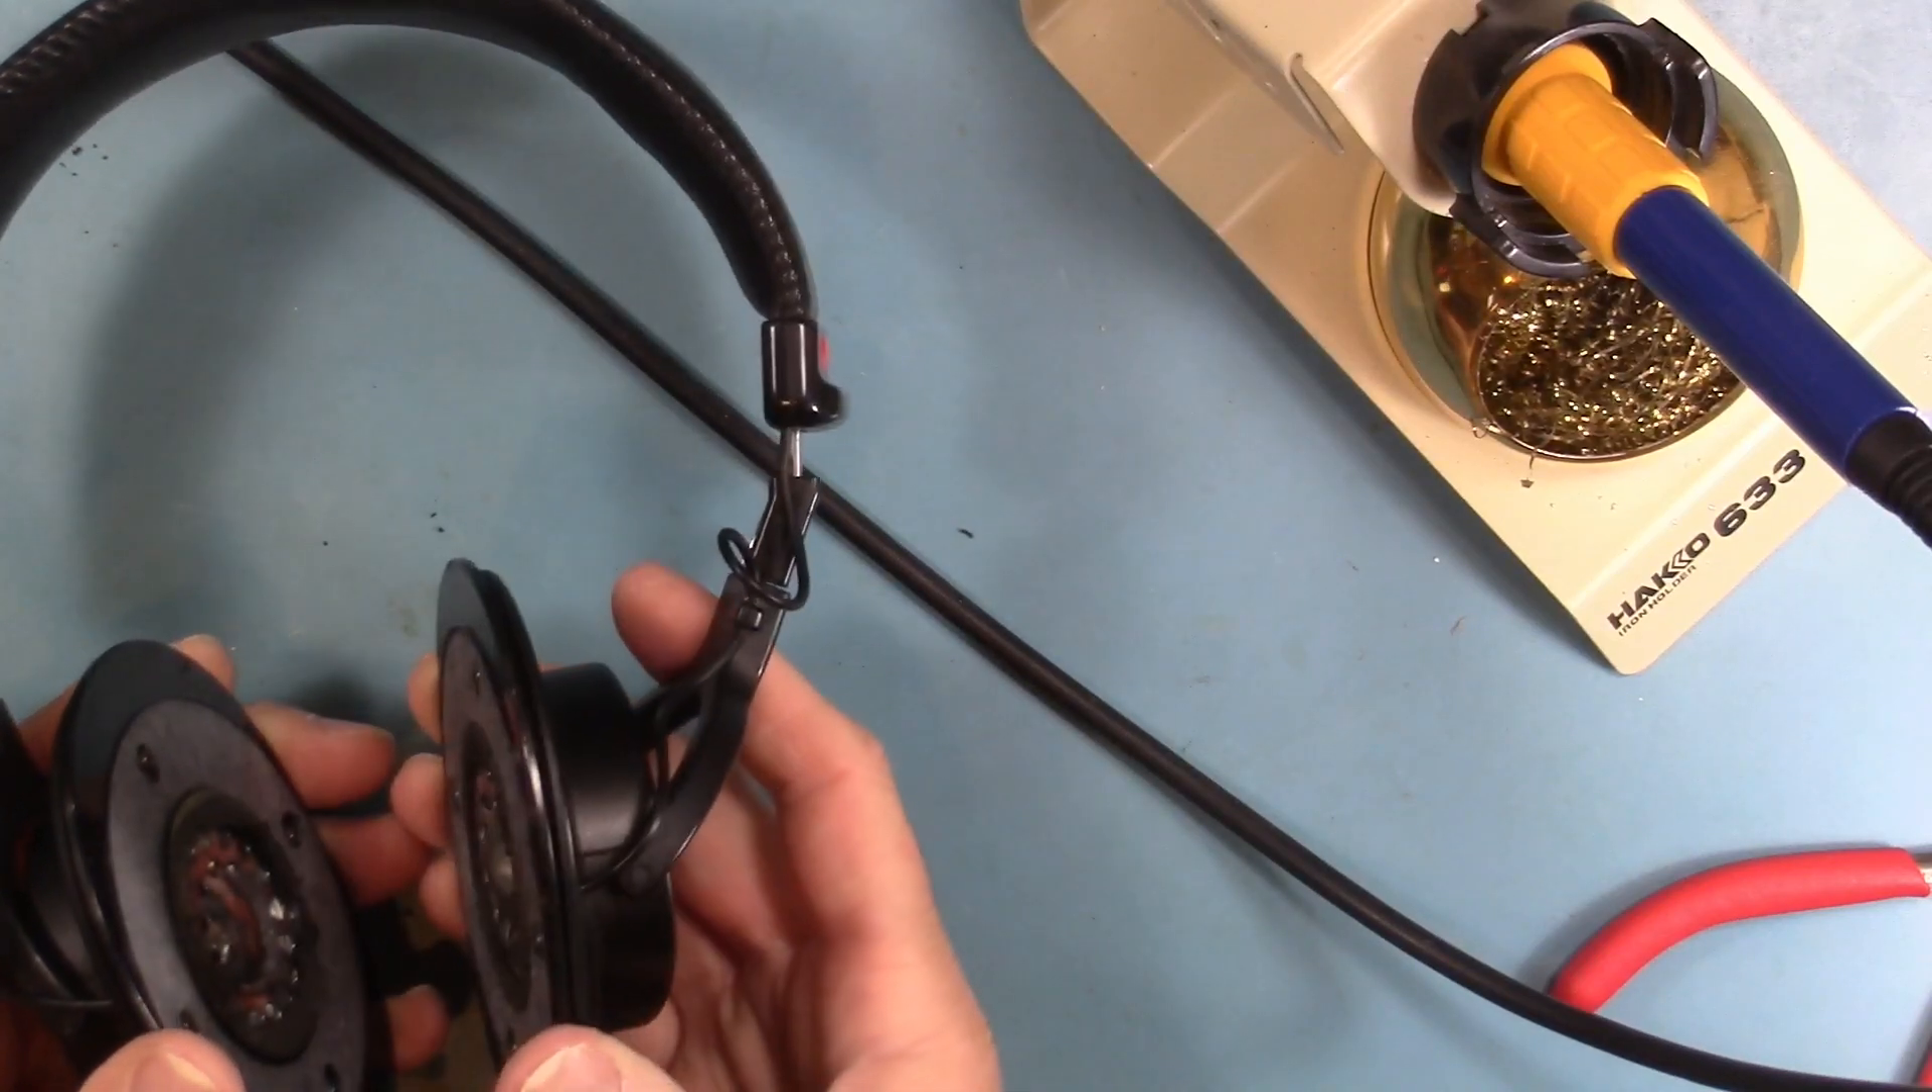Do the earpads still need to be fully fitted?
Yes.